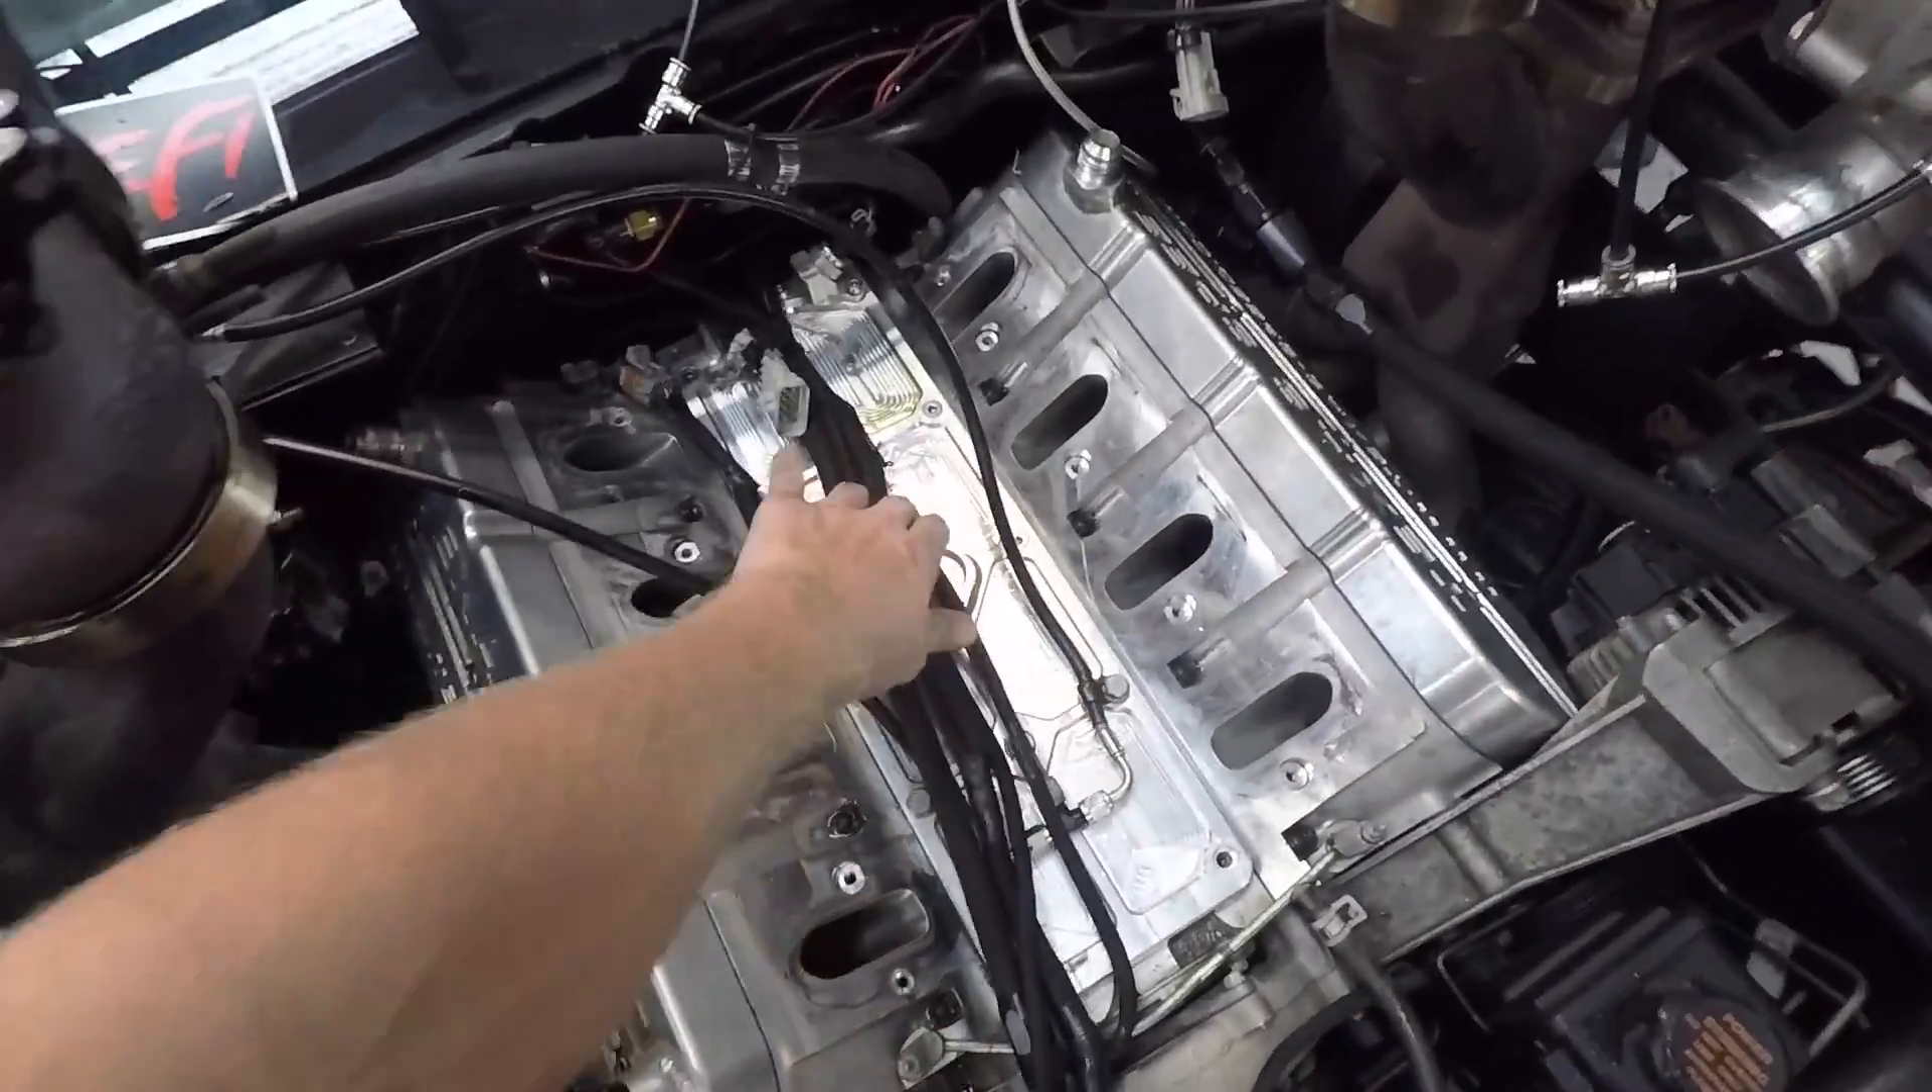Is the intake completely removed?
Yes.